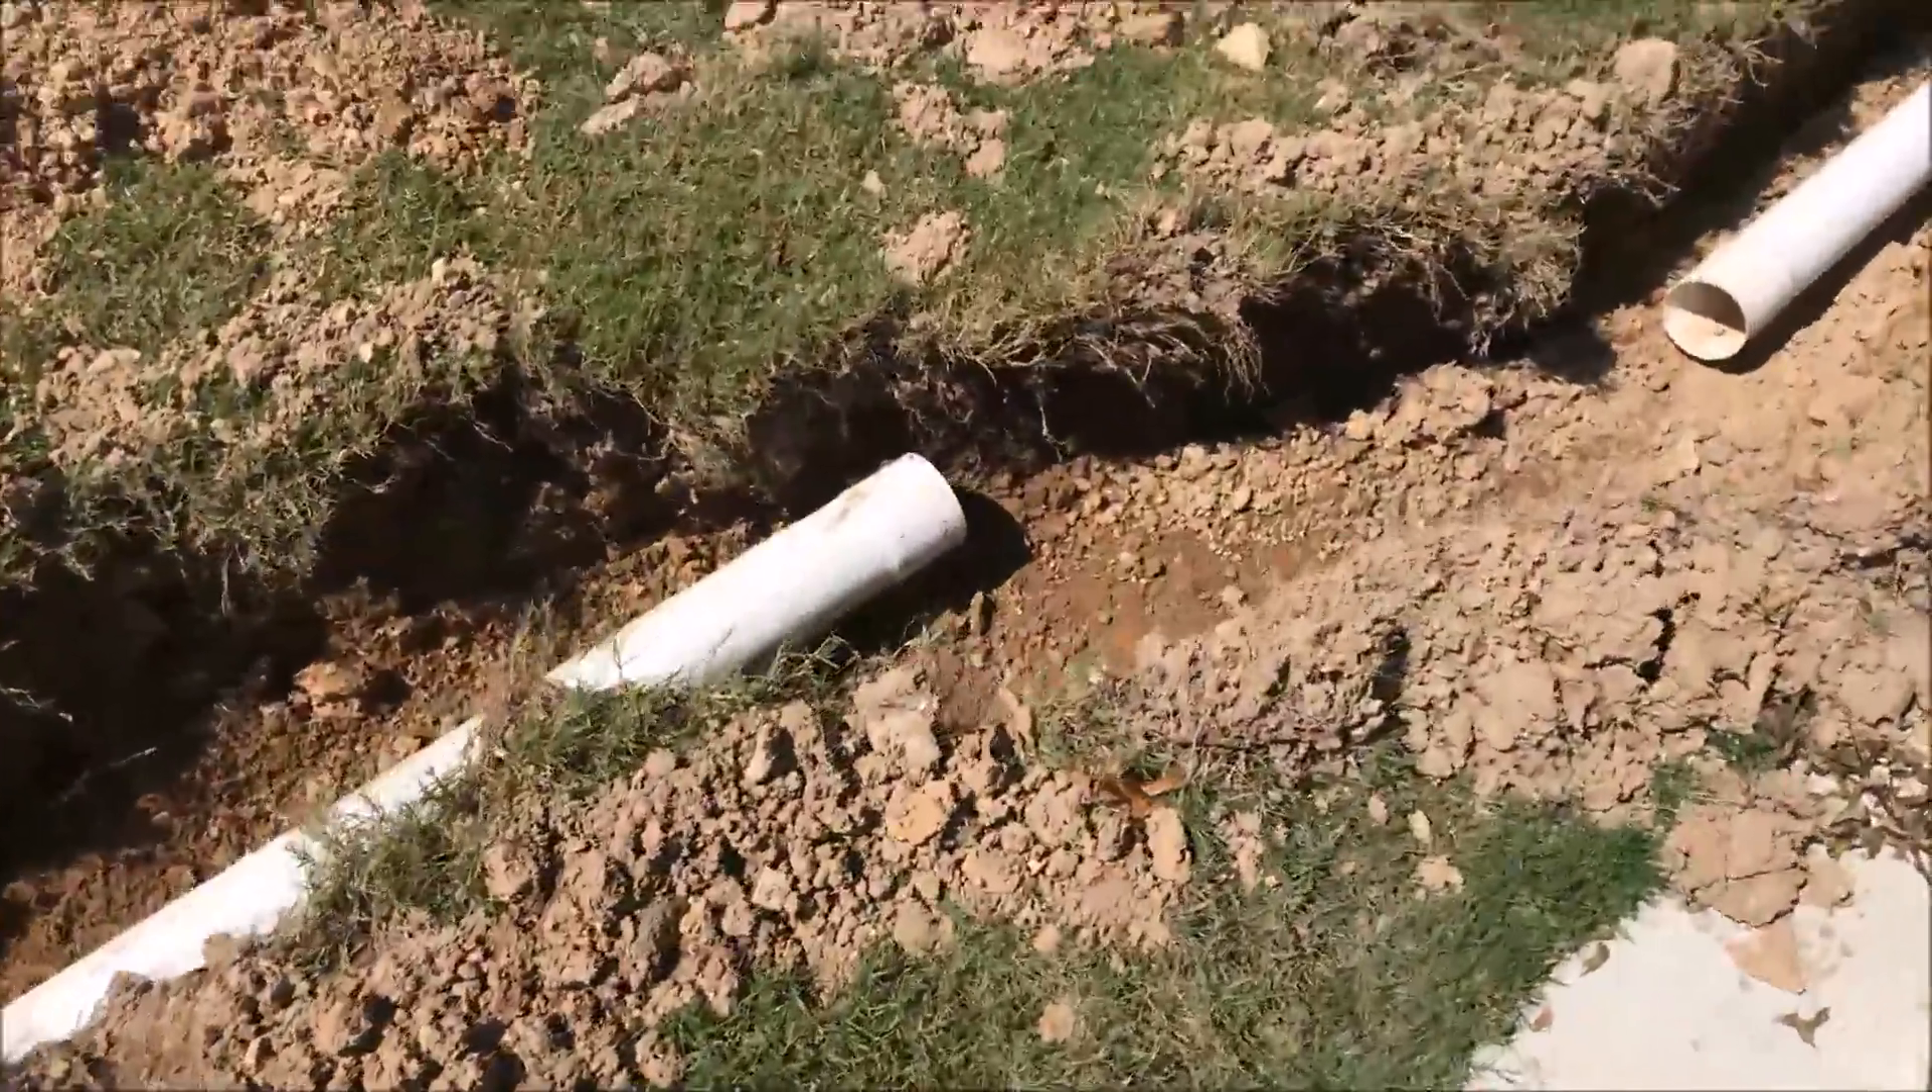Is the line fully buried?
No.